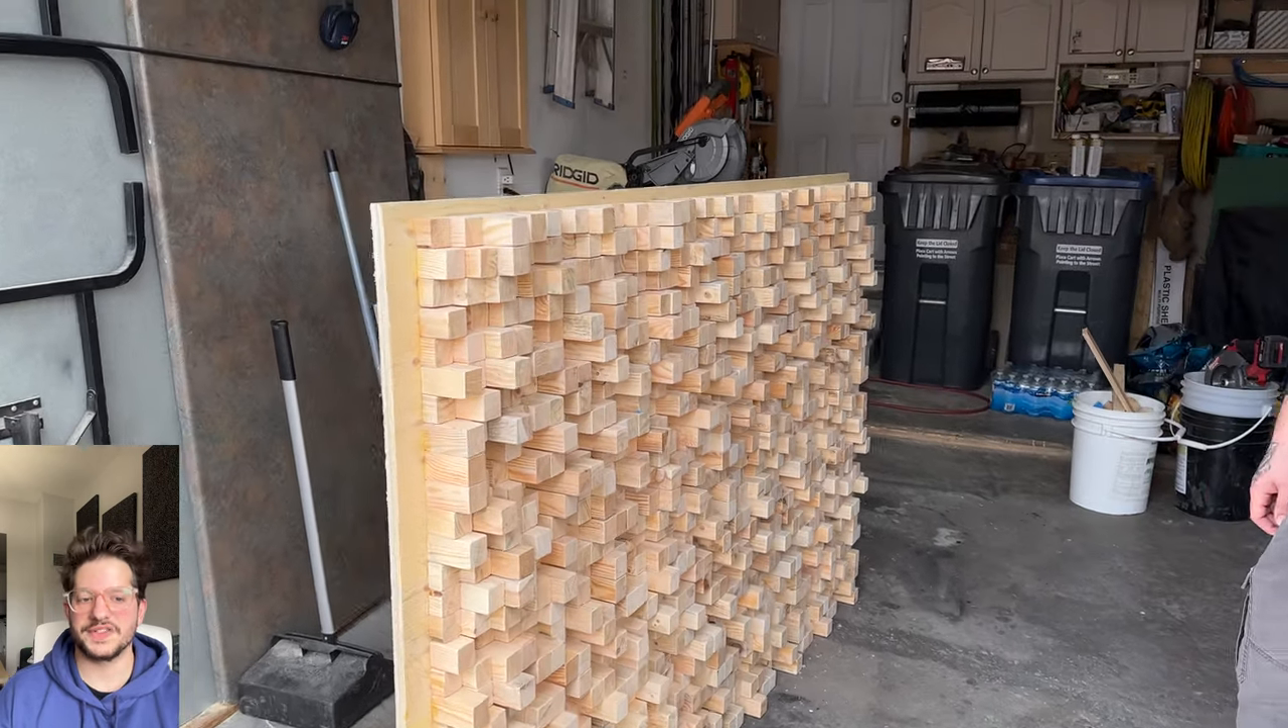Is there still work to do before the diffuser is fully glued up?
No.